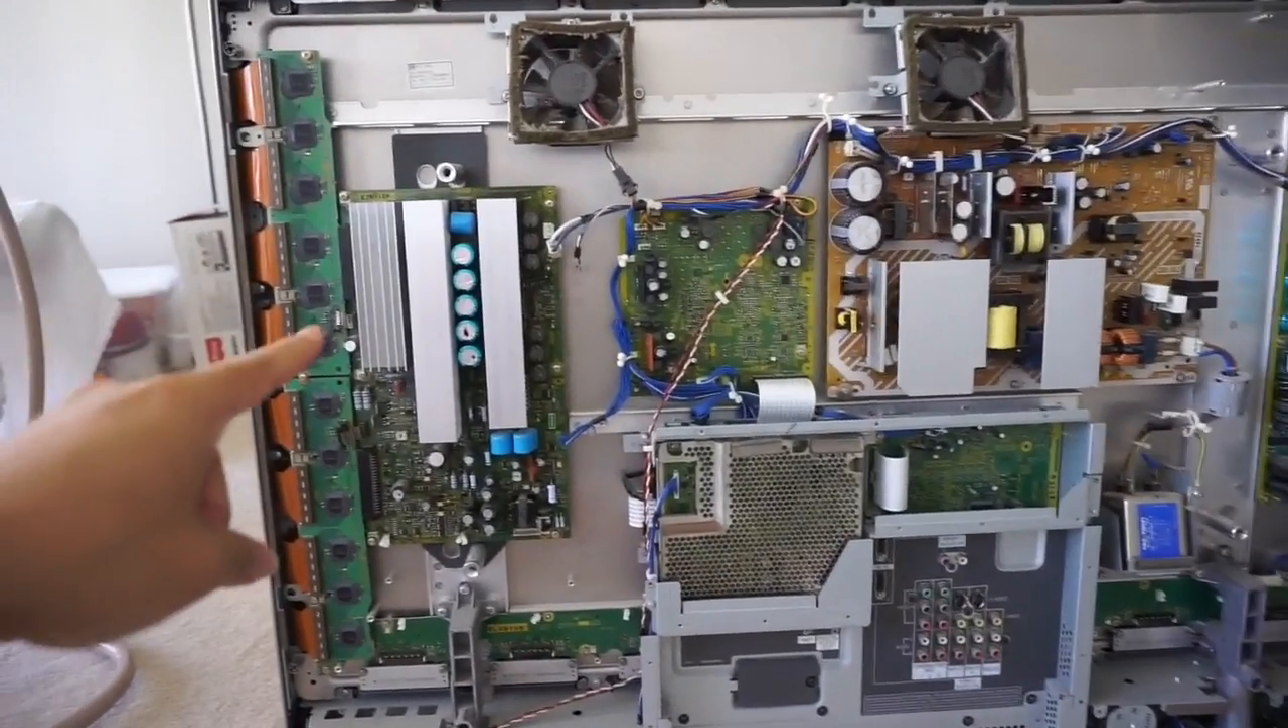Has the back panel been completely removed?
Yes.